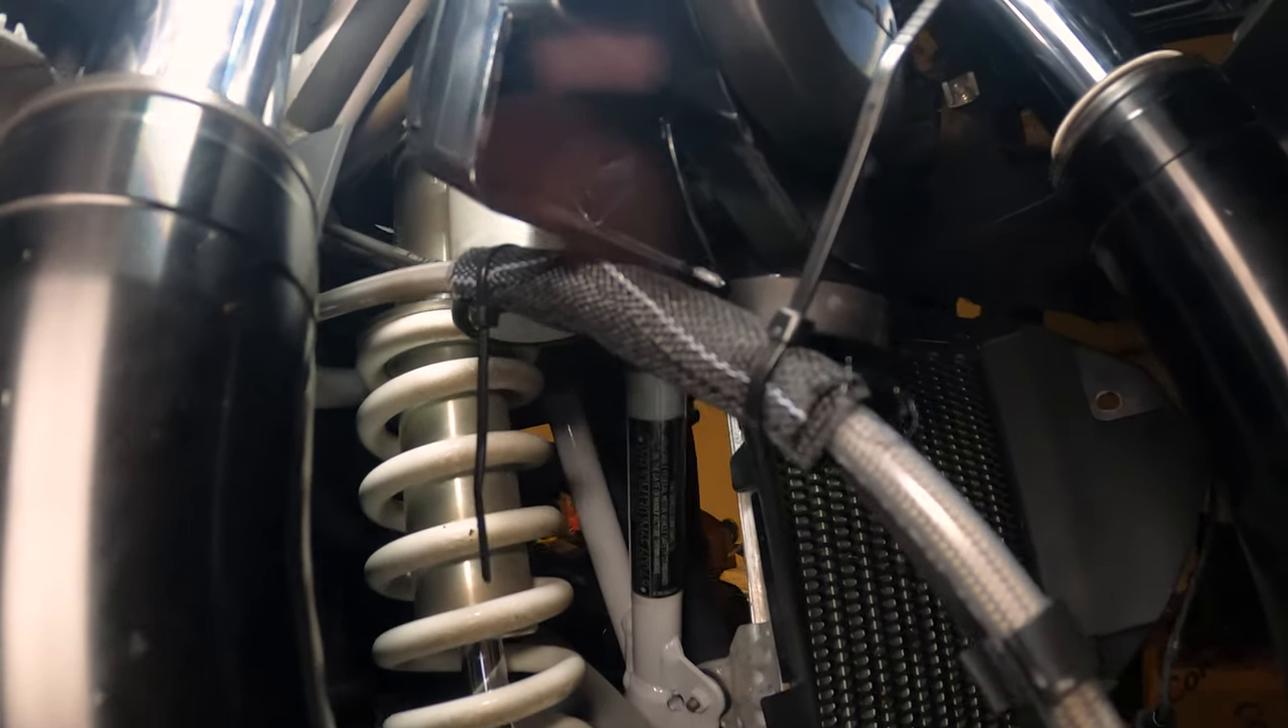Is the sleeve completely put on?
Yes.